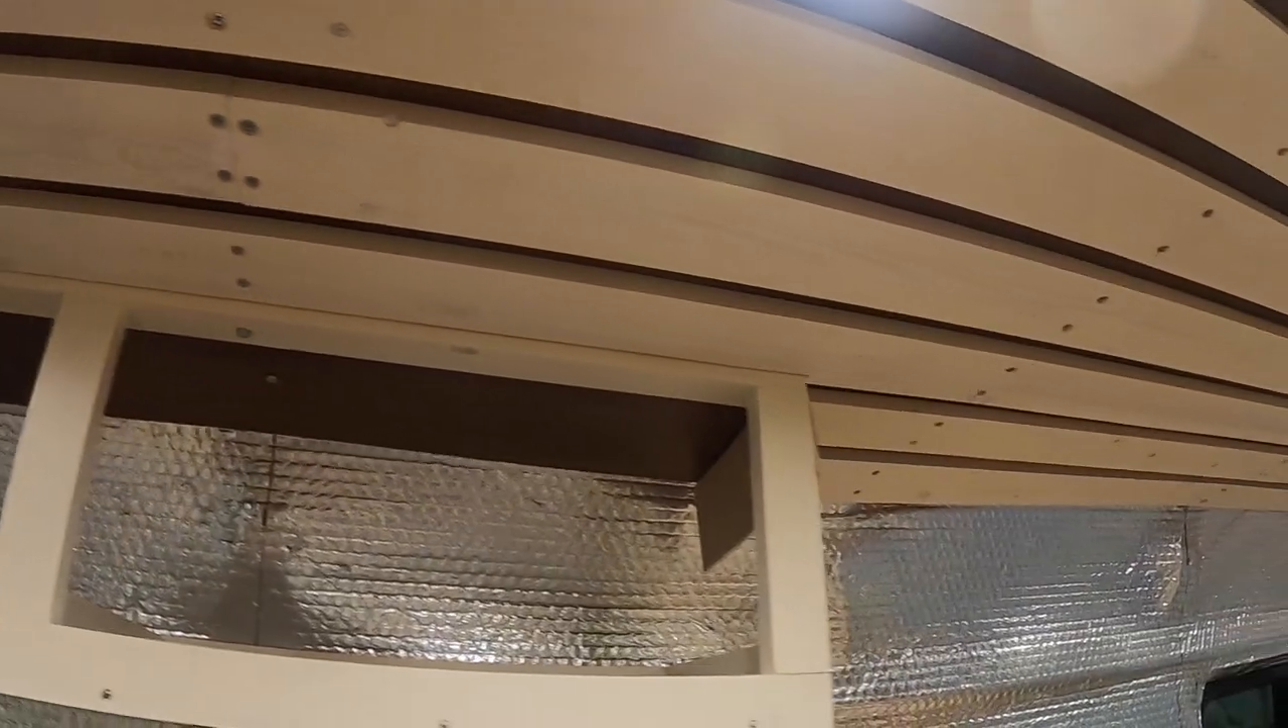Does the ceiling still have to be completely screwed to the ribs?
No.